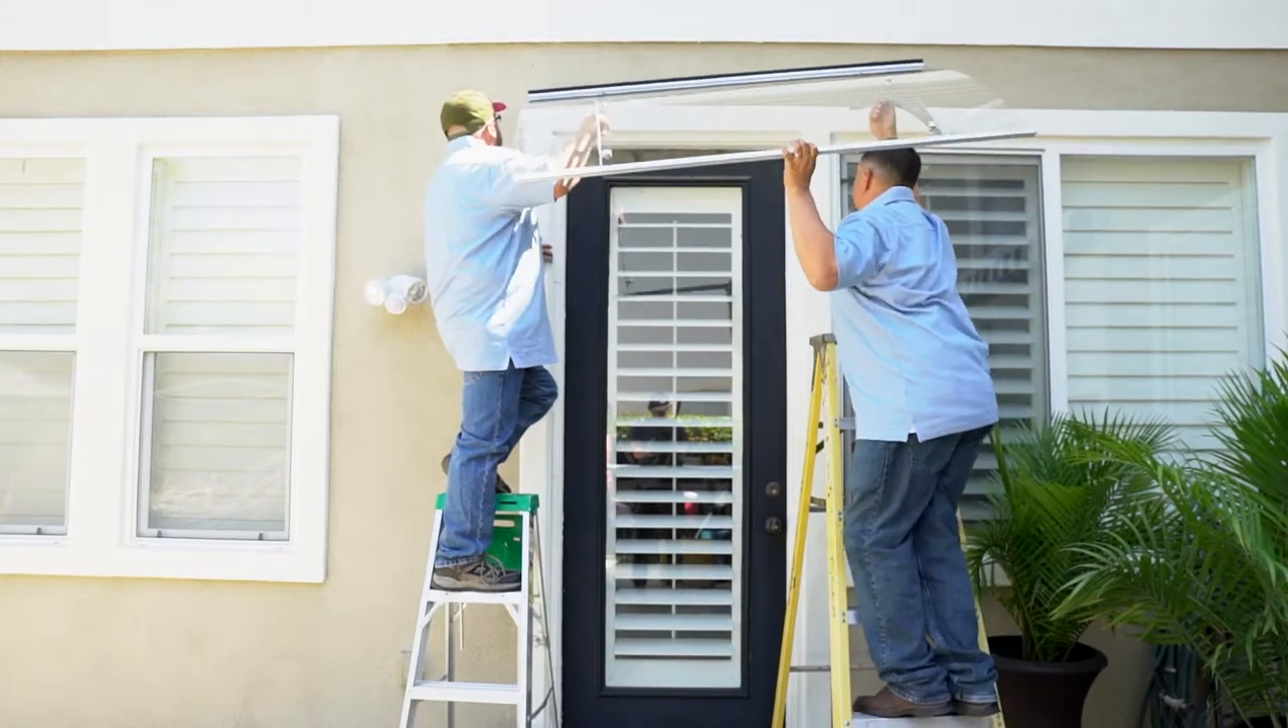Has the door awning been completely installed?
No.